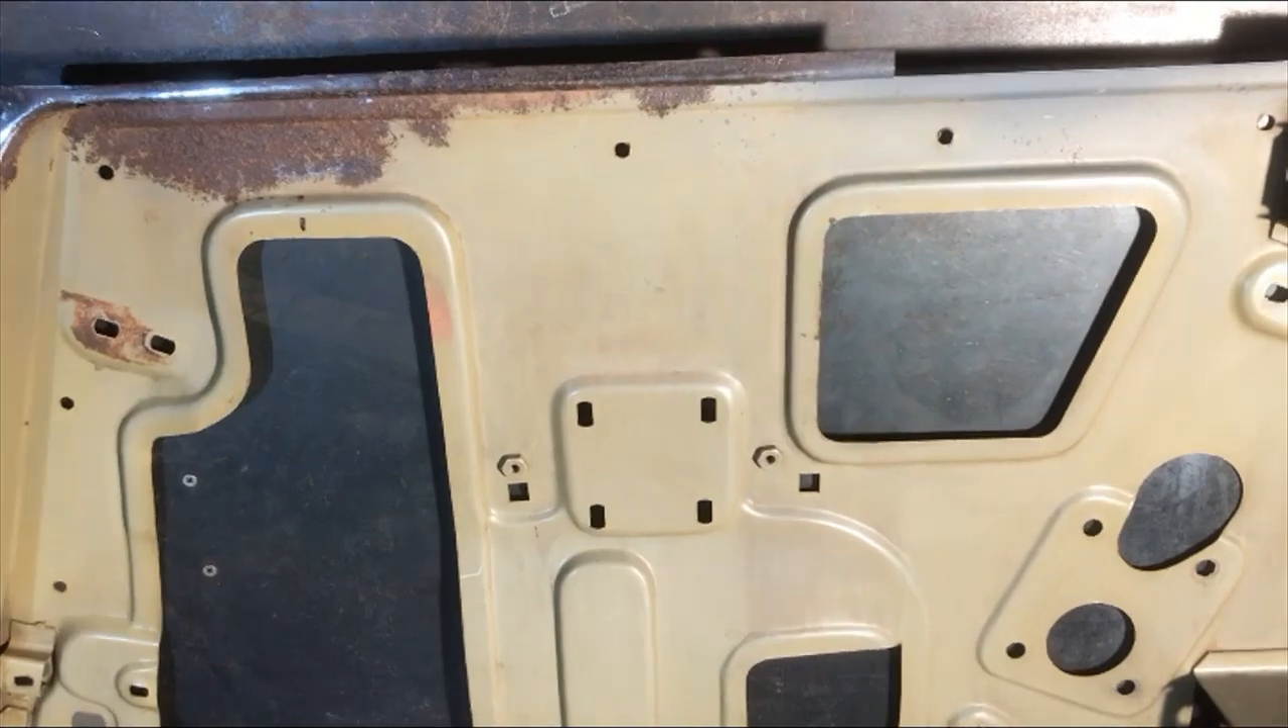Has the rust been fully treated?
No.